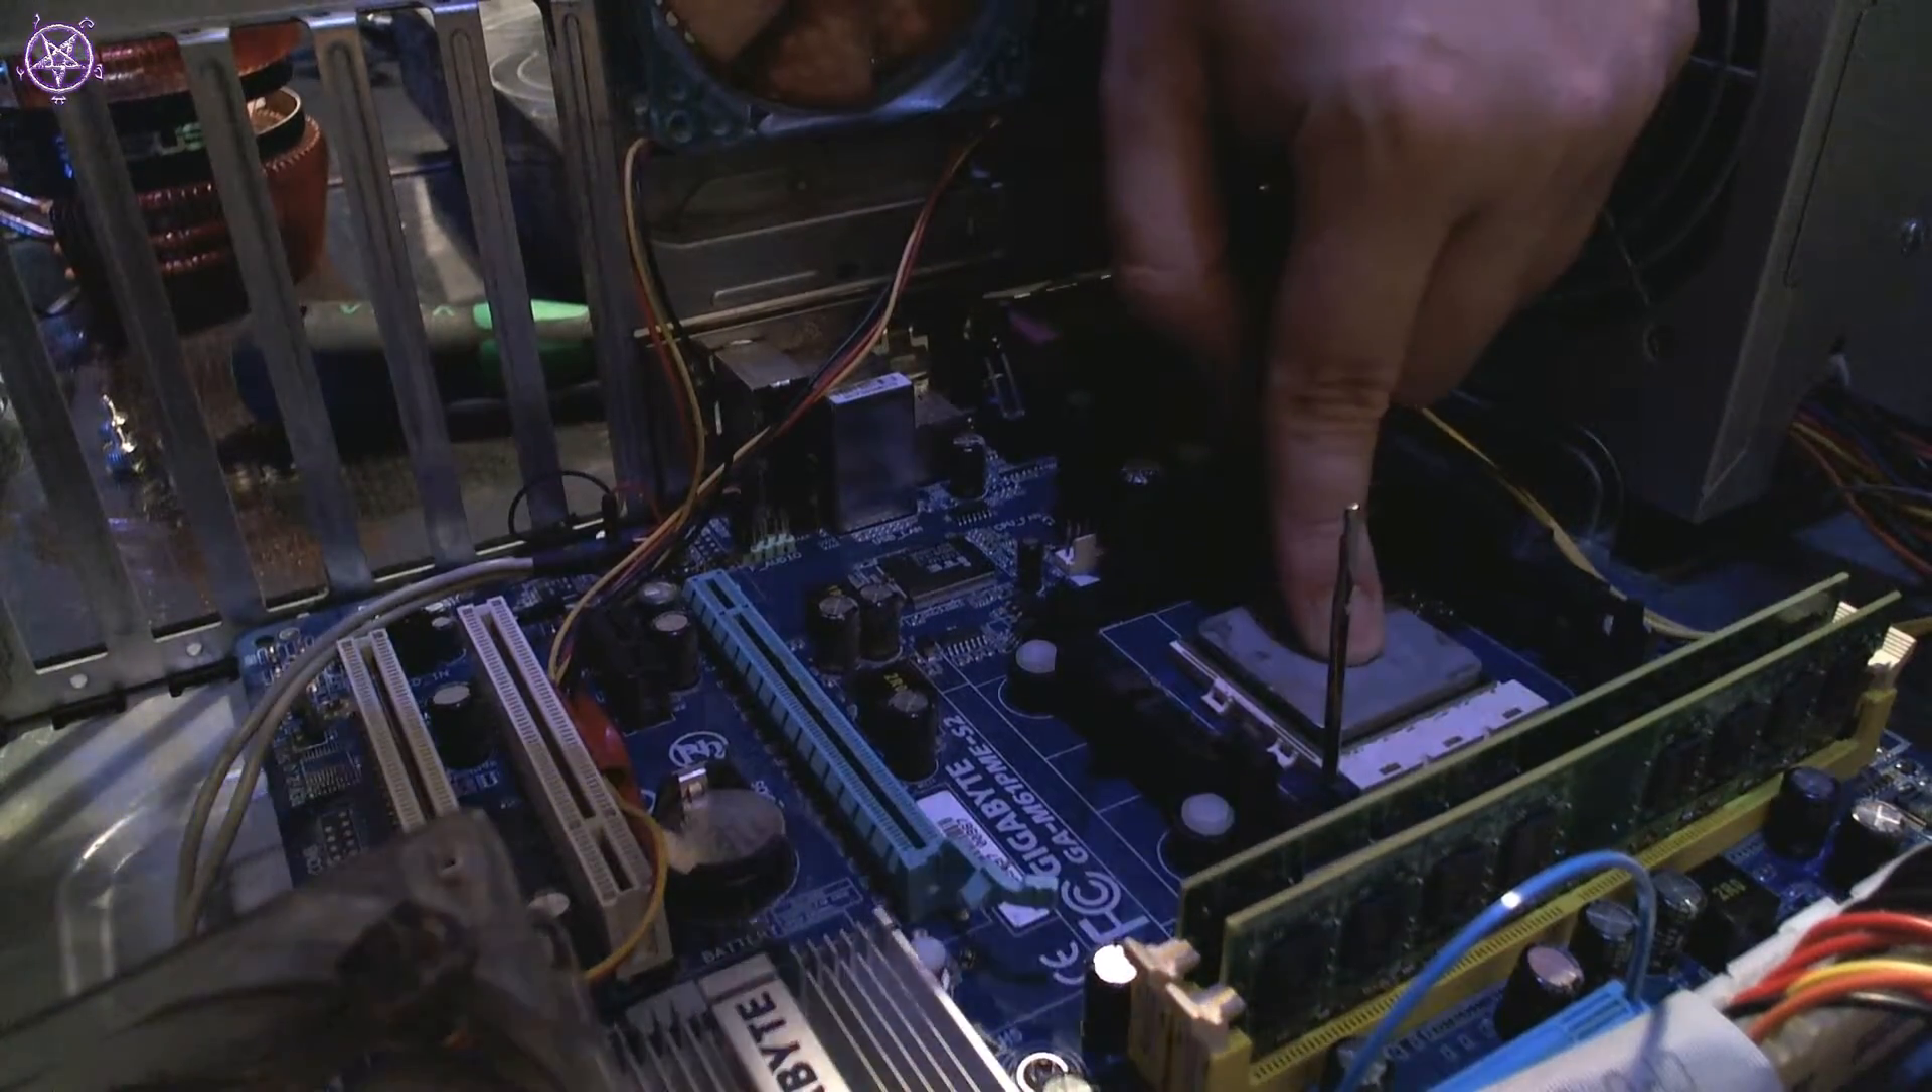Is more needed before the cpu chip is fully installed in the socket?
Yes.